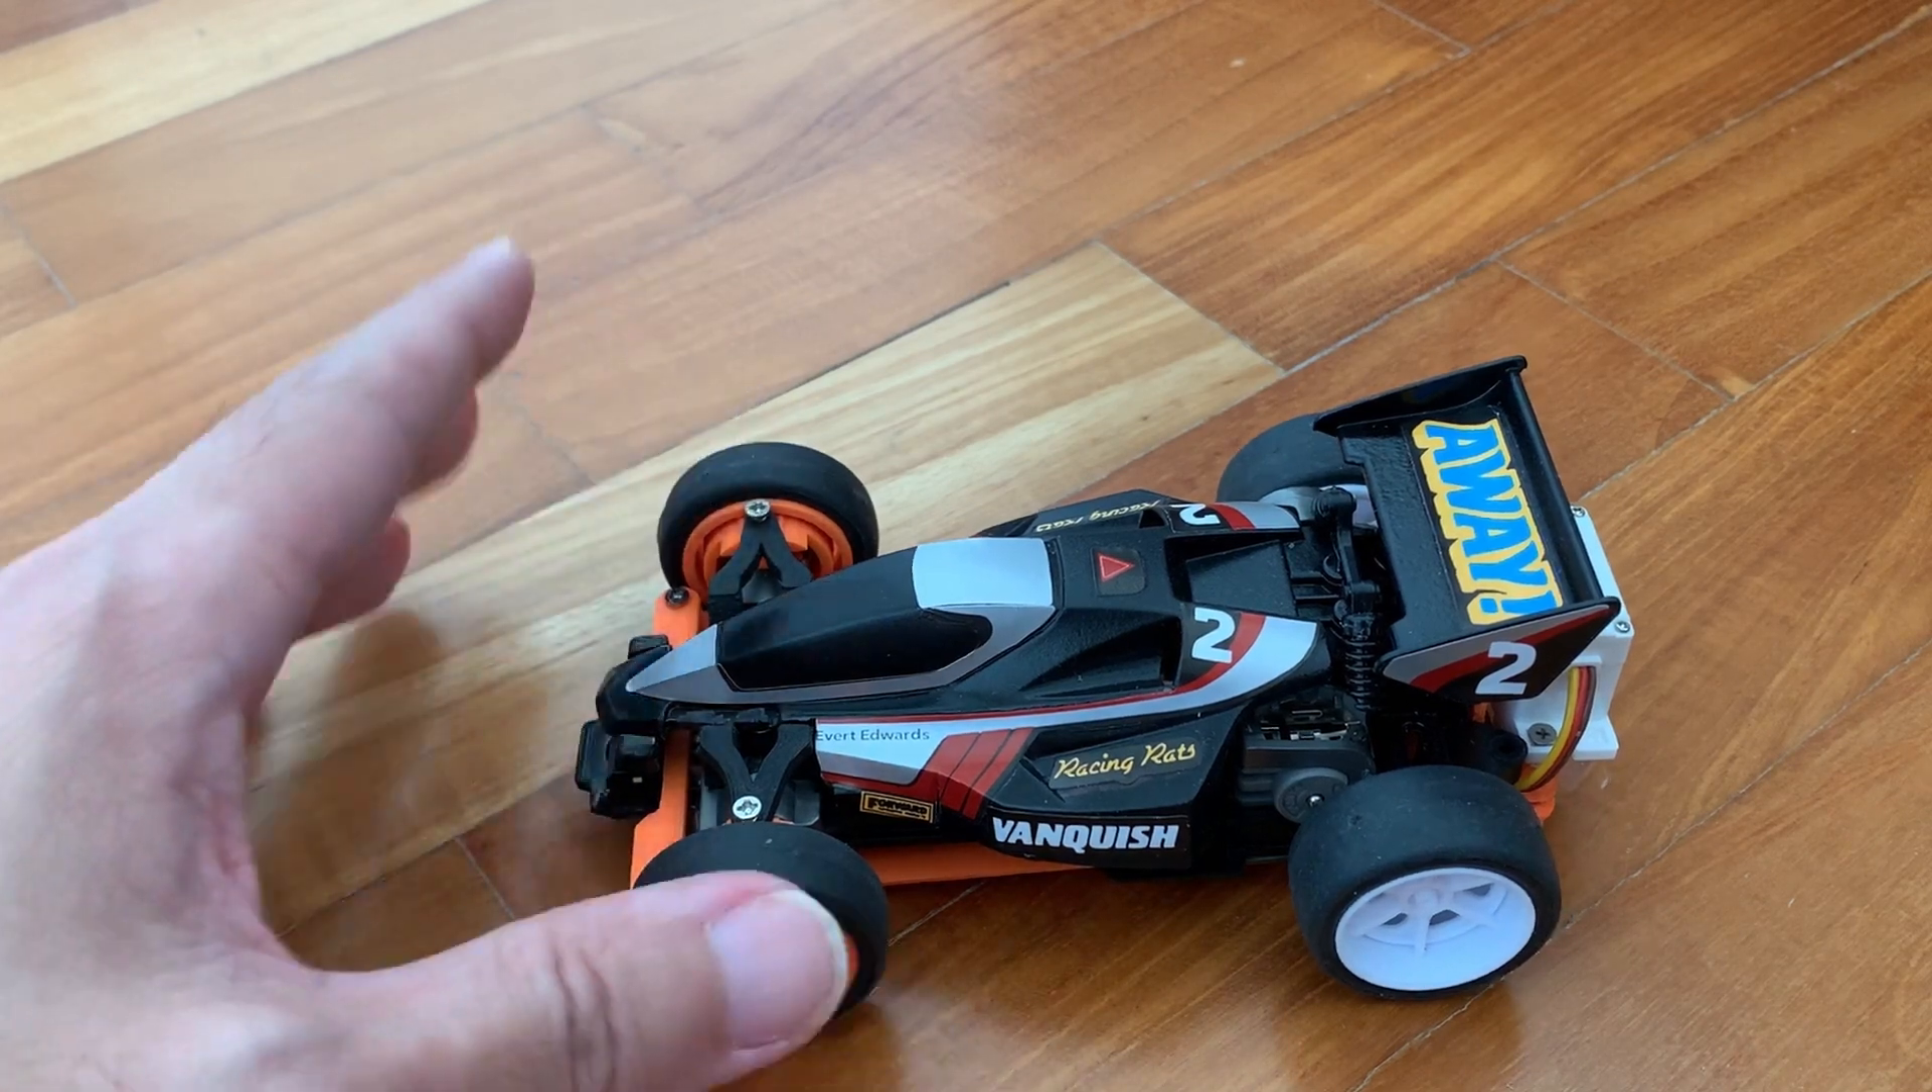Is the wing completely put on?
Yes.